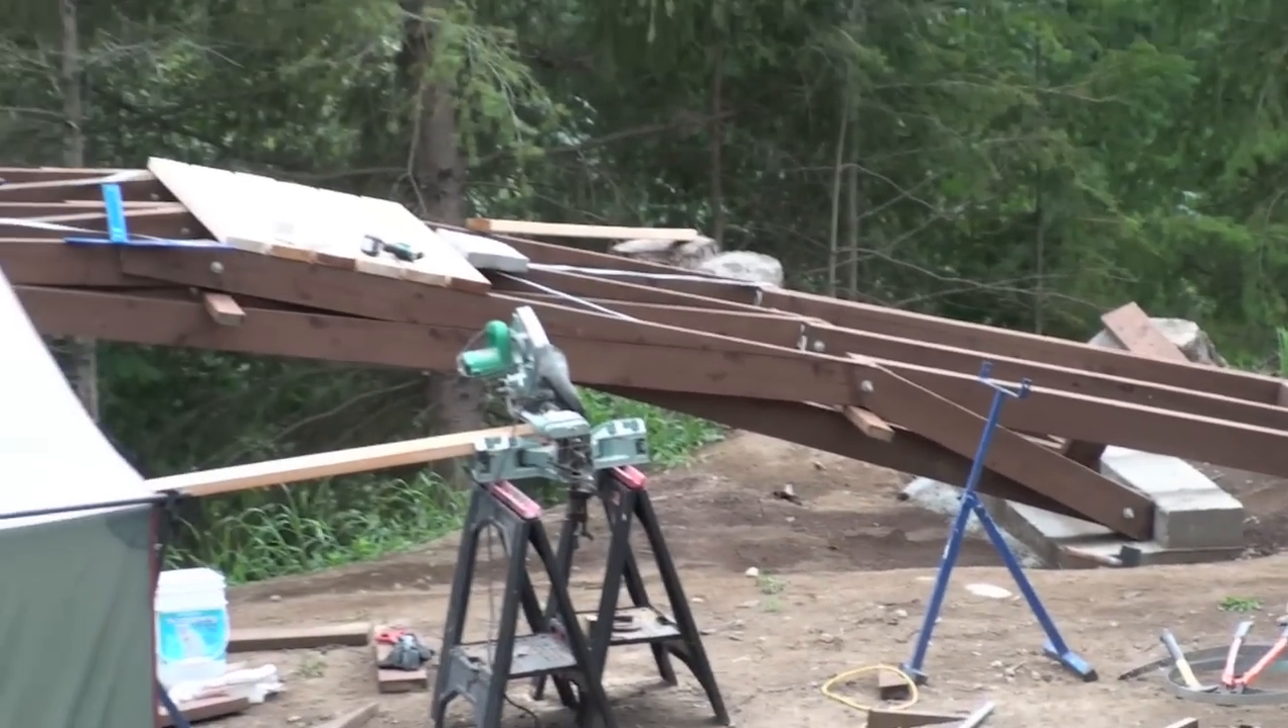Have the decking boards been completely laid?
No.